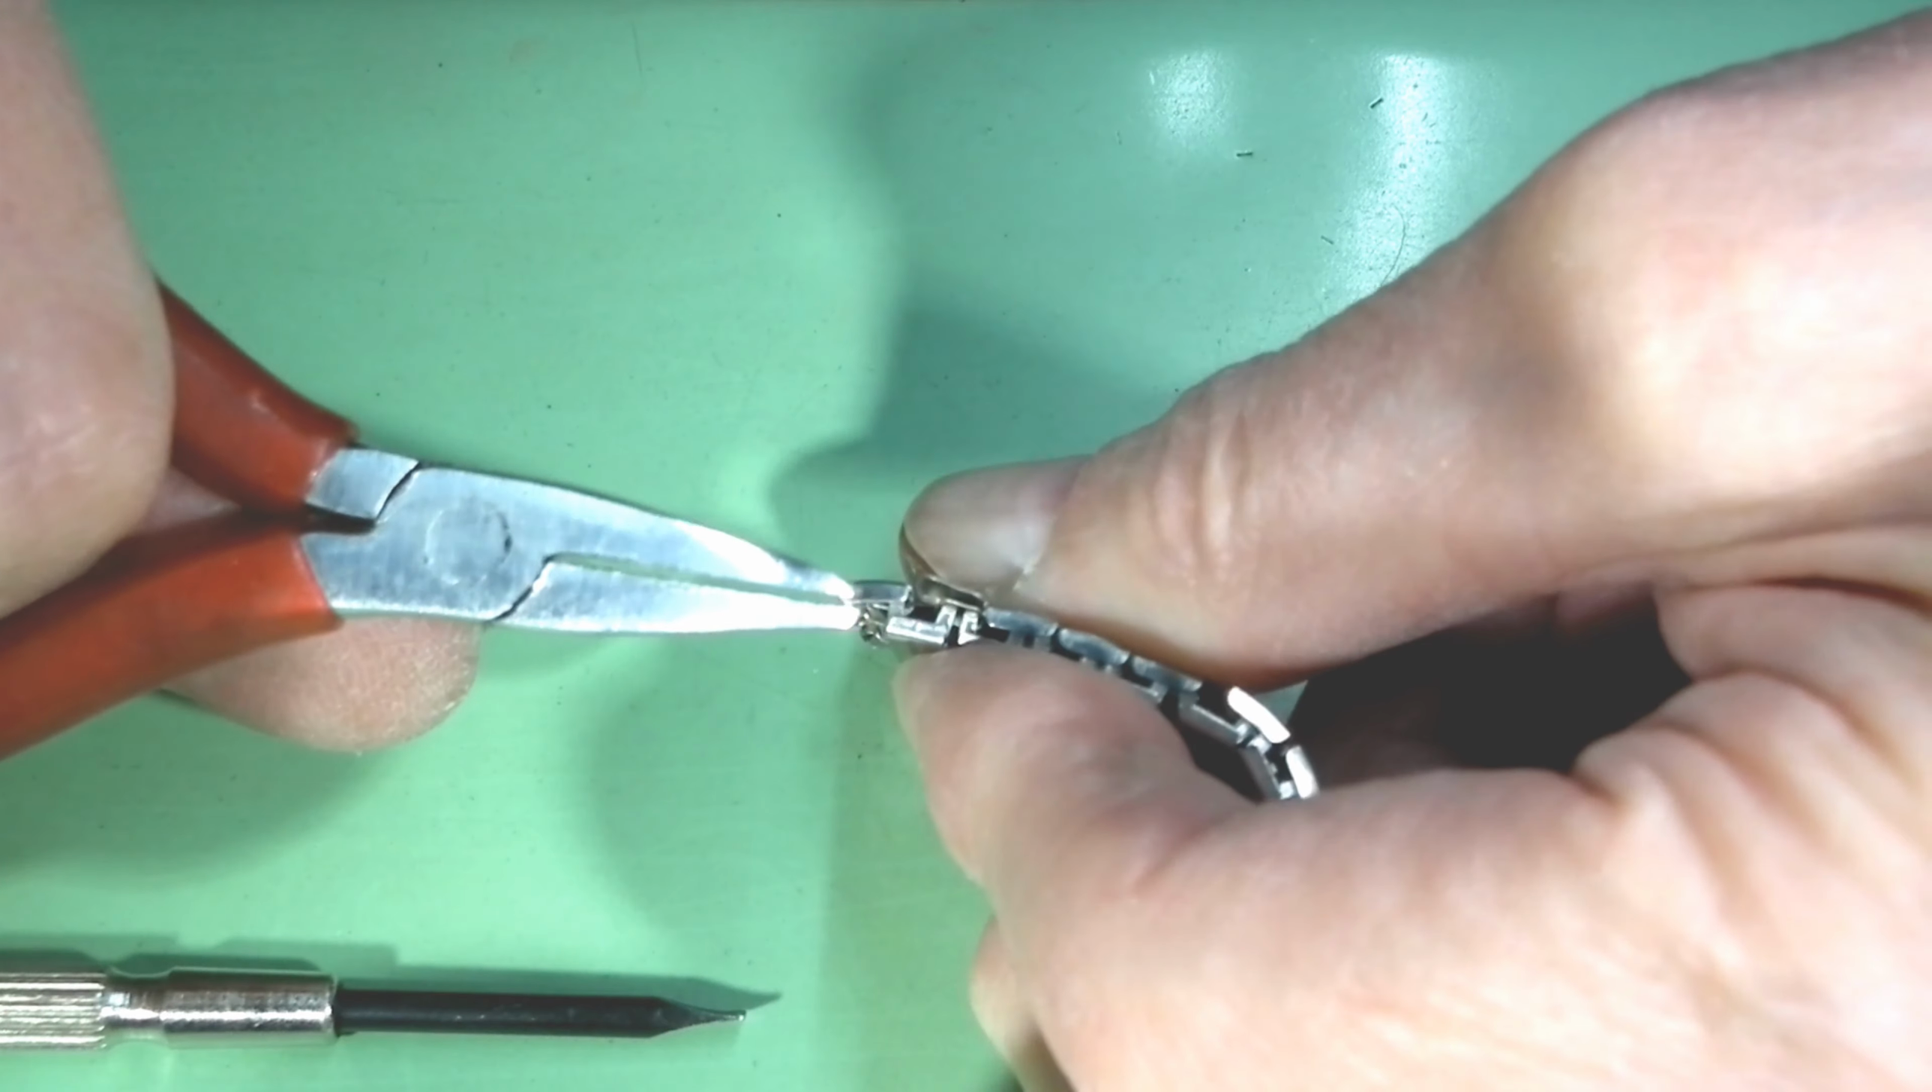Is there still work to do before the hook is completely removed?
Yes.